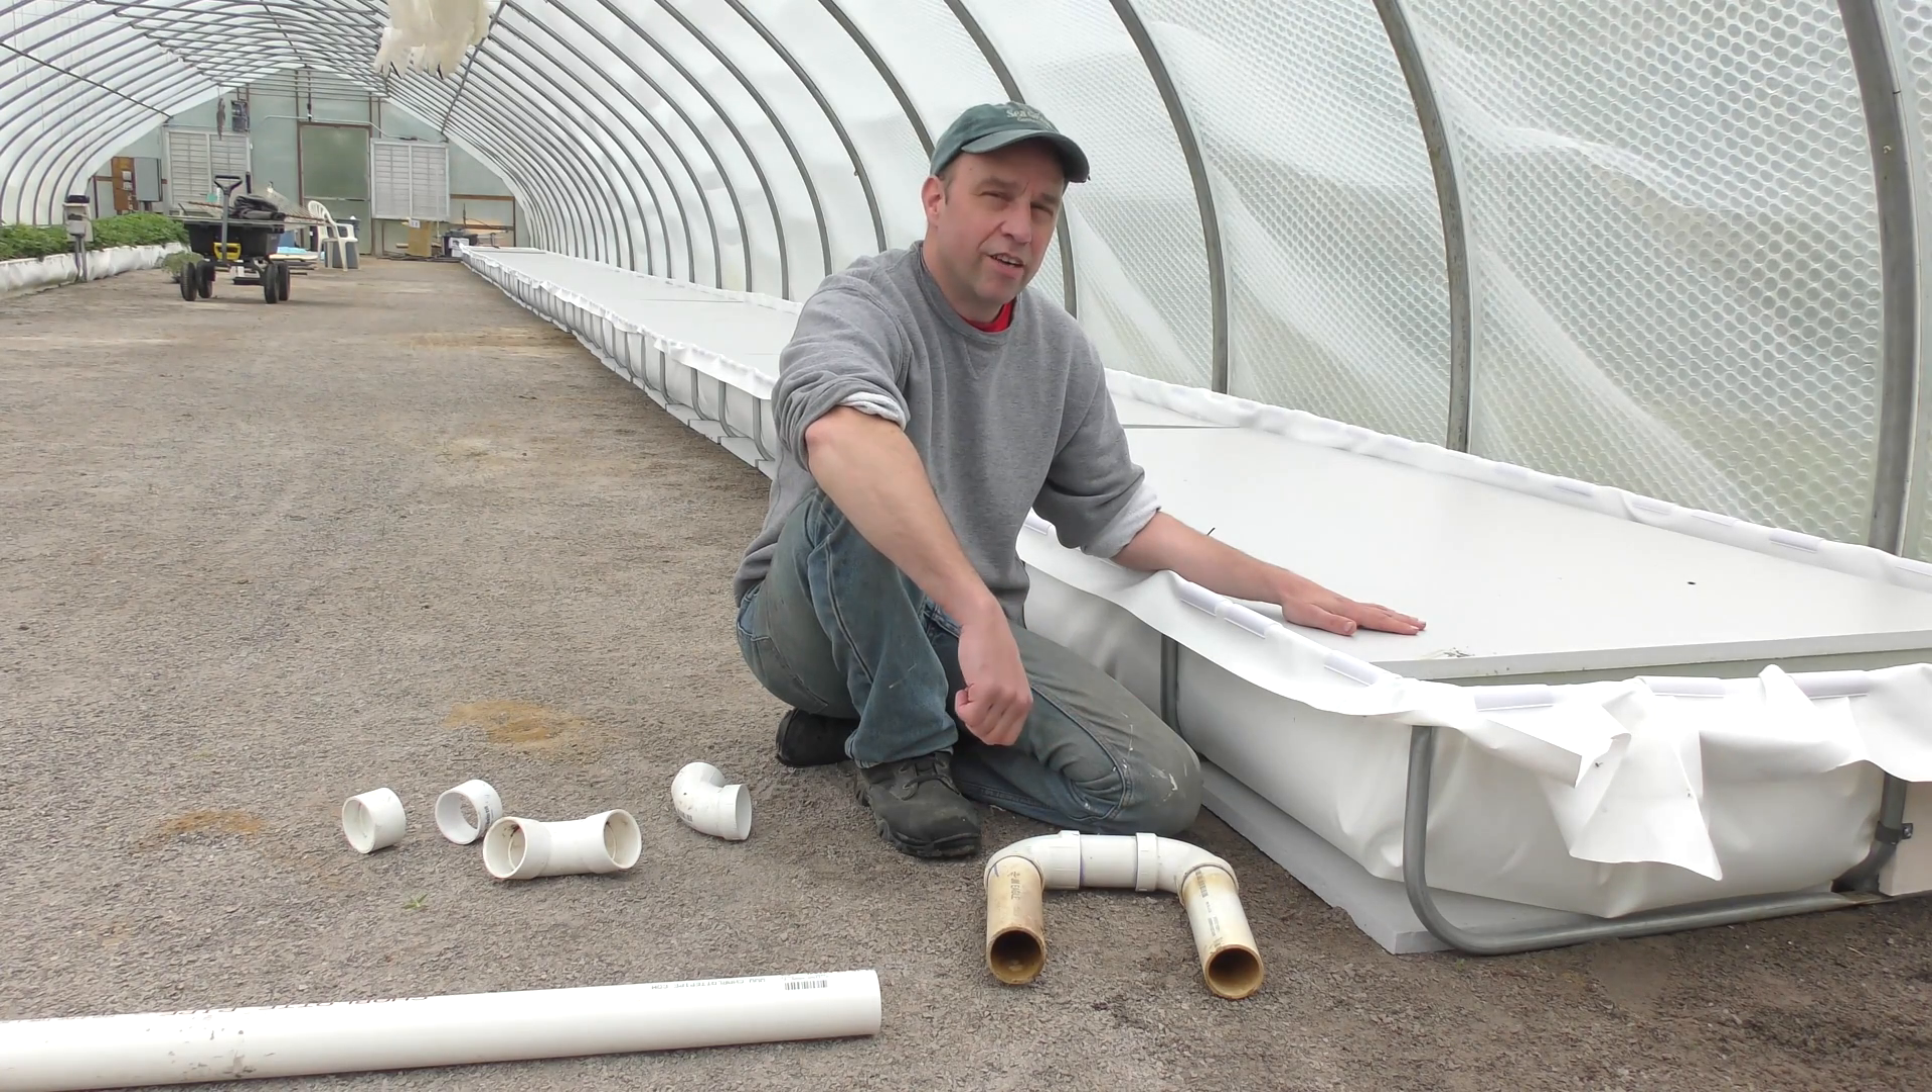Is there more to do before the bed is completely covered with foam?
No.